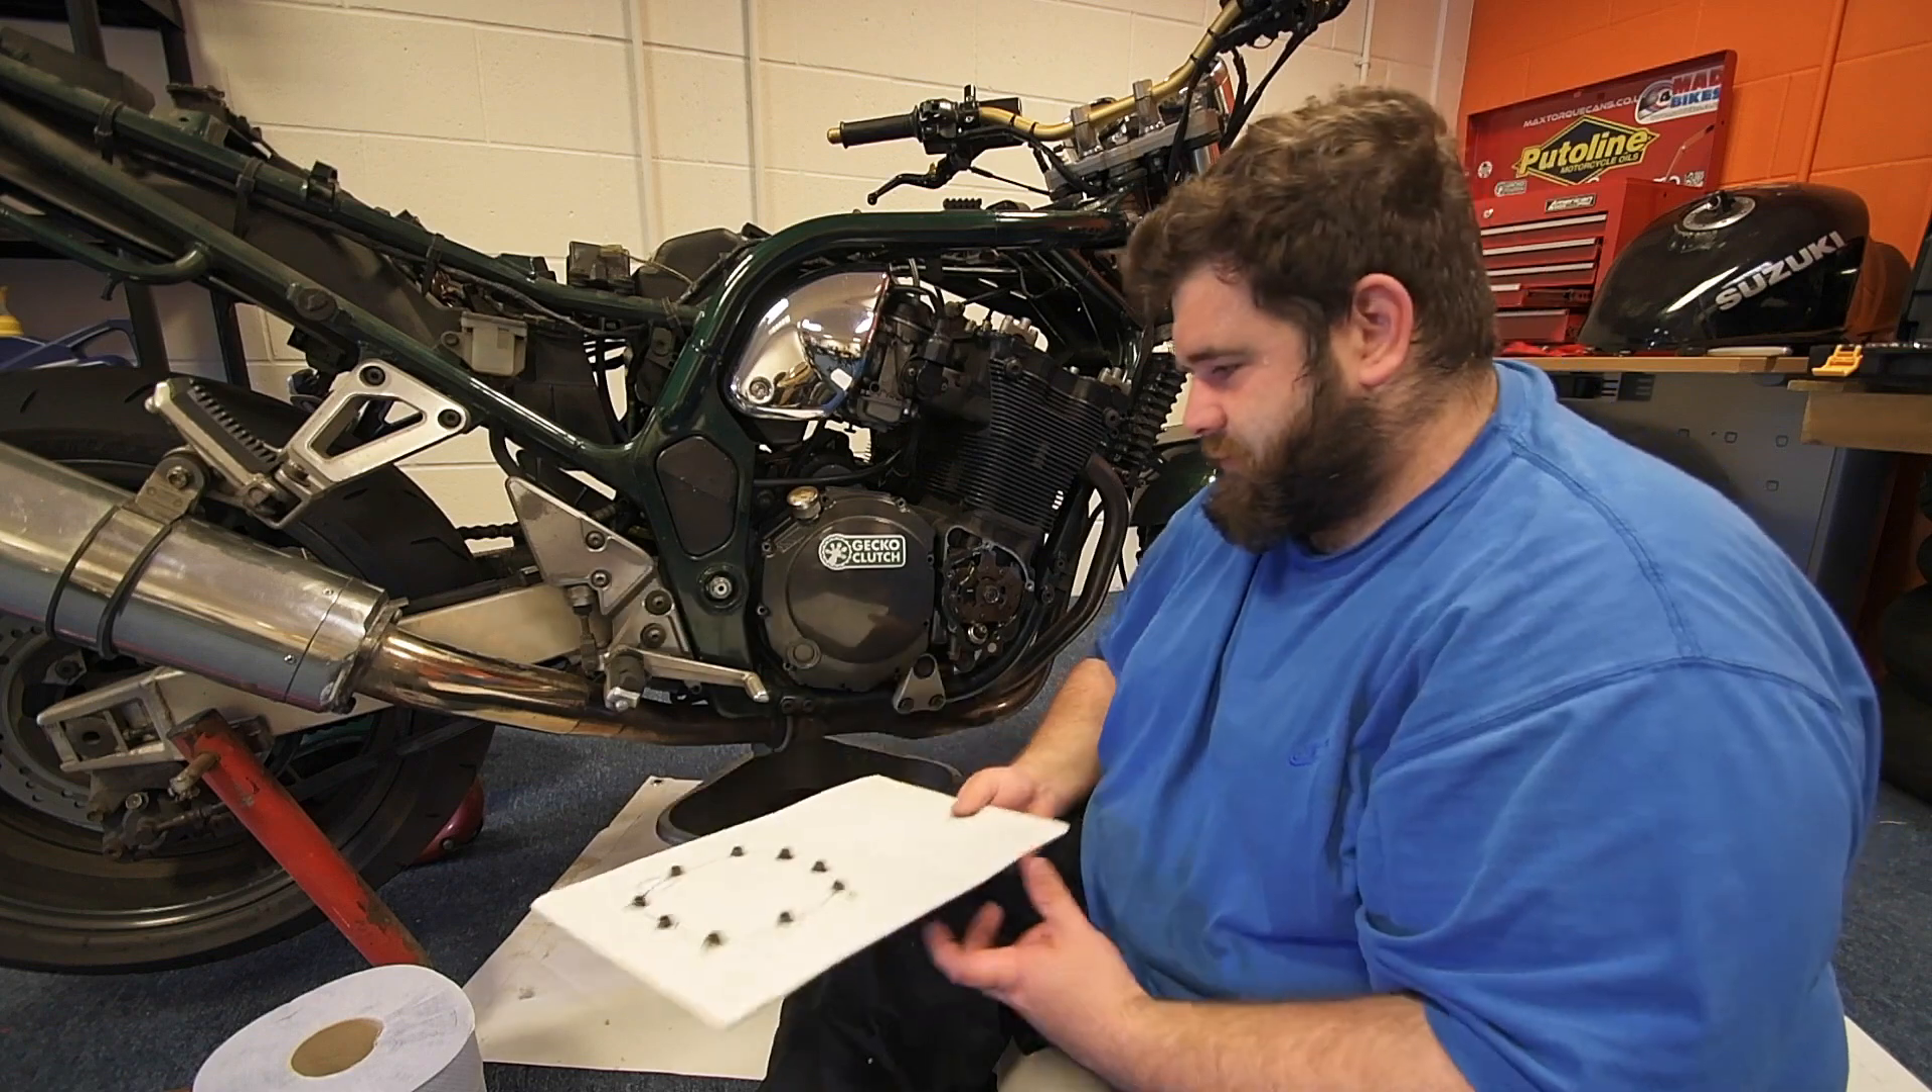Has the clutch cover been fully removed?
No.